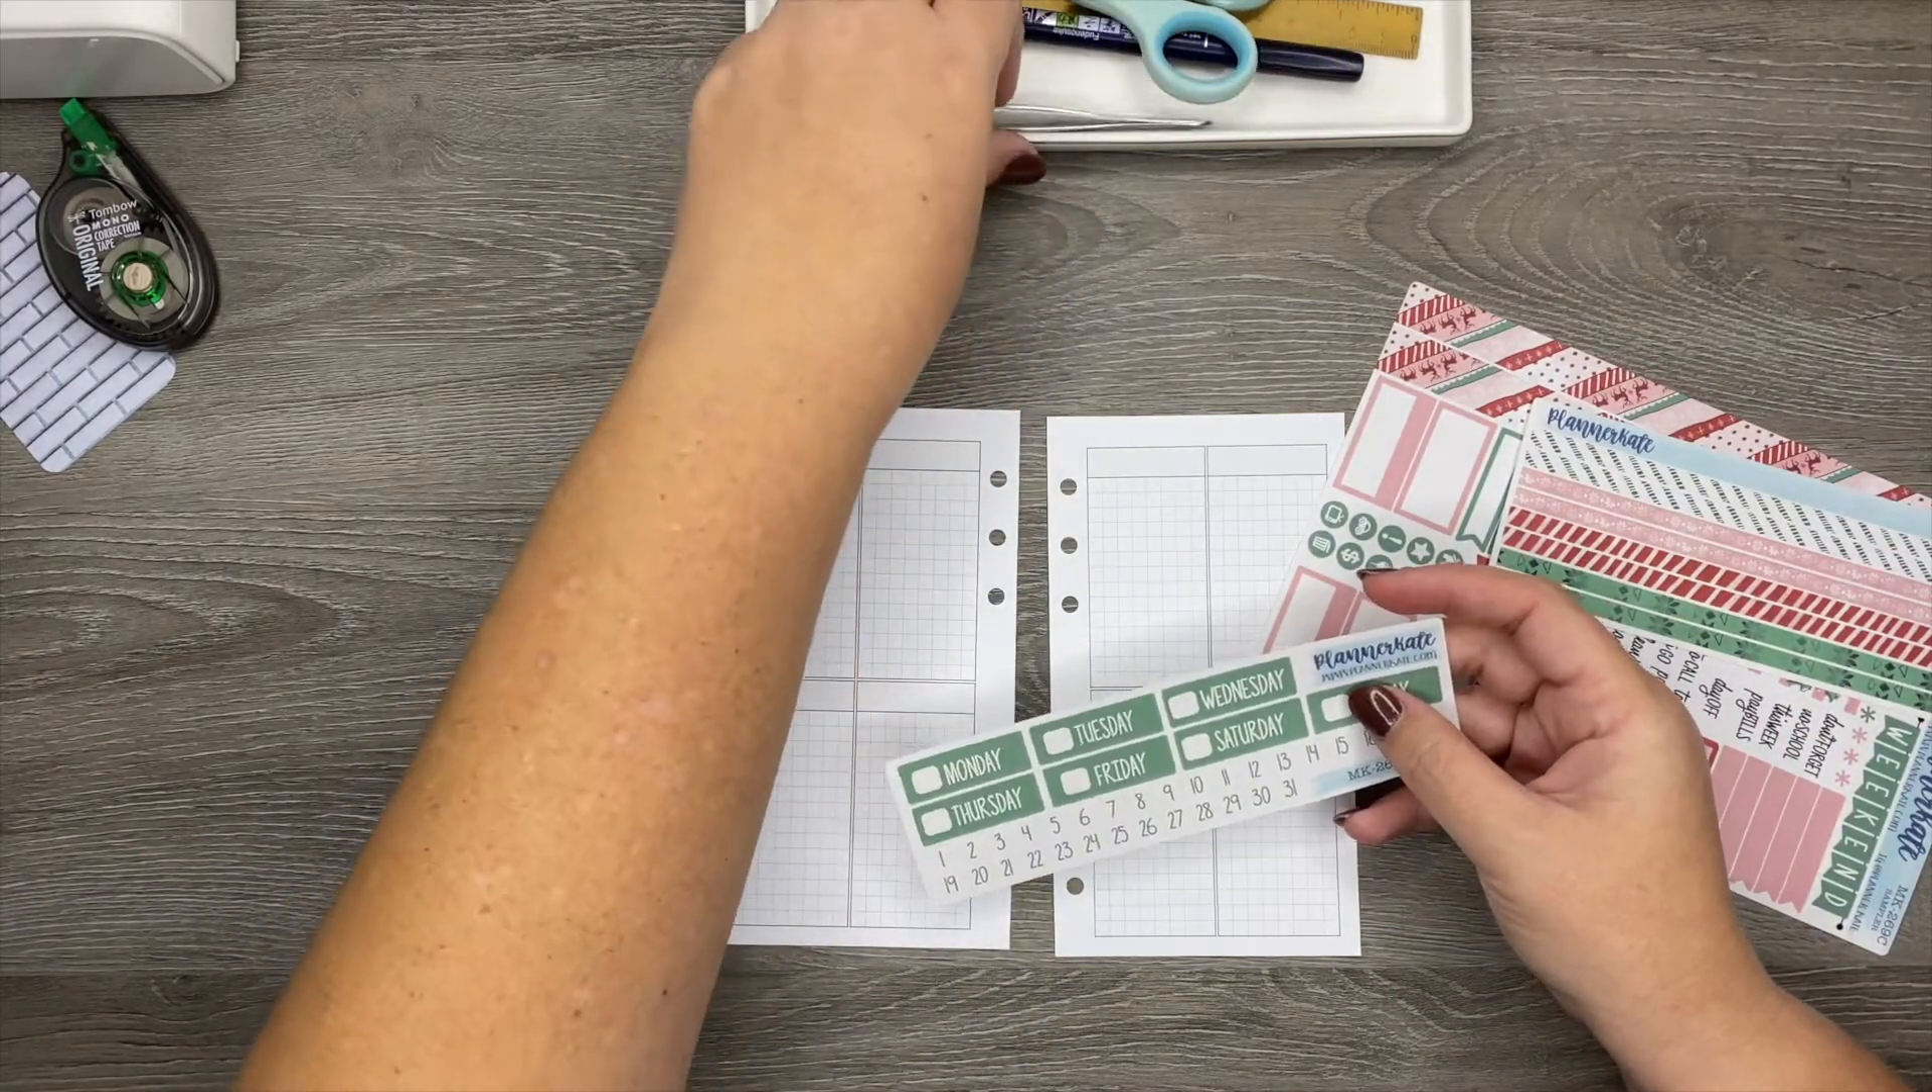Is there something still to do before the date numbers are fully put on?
Yes.